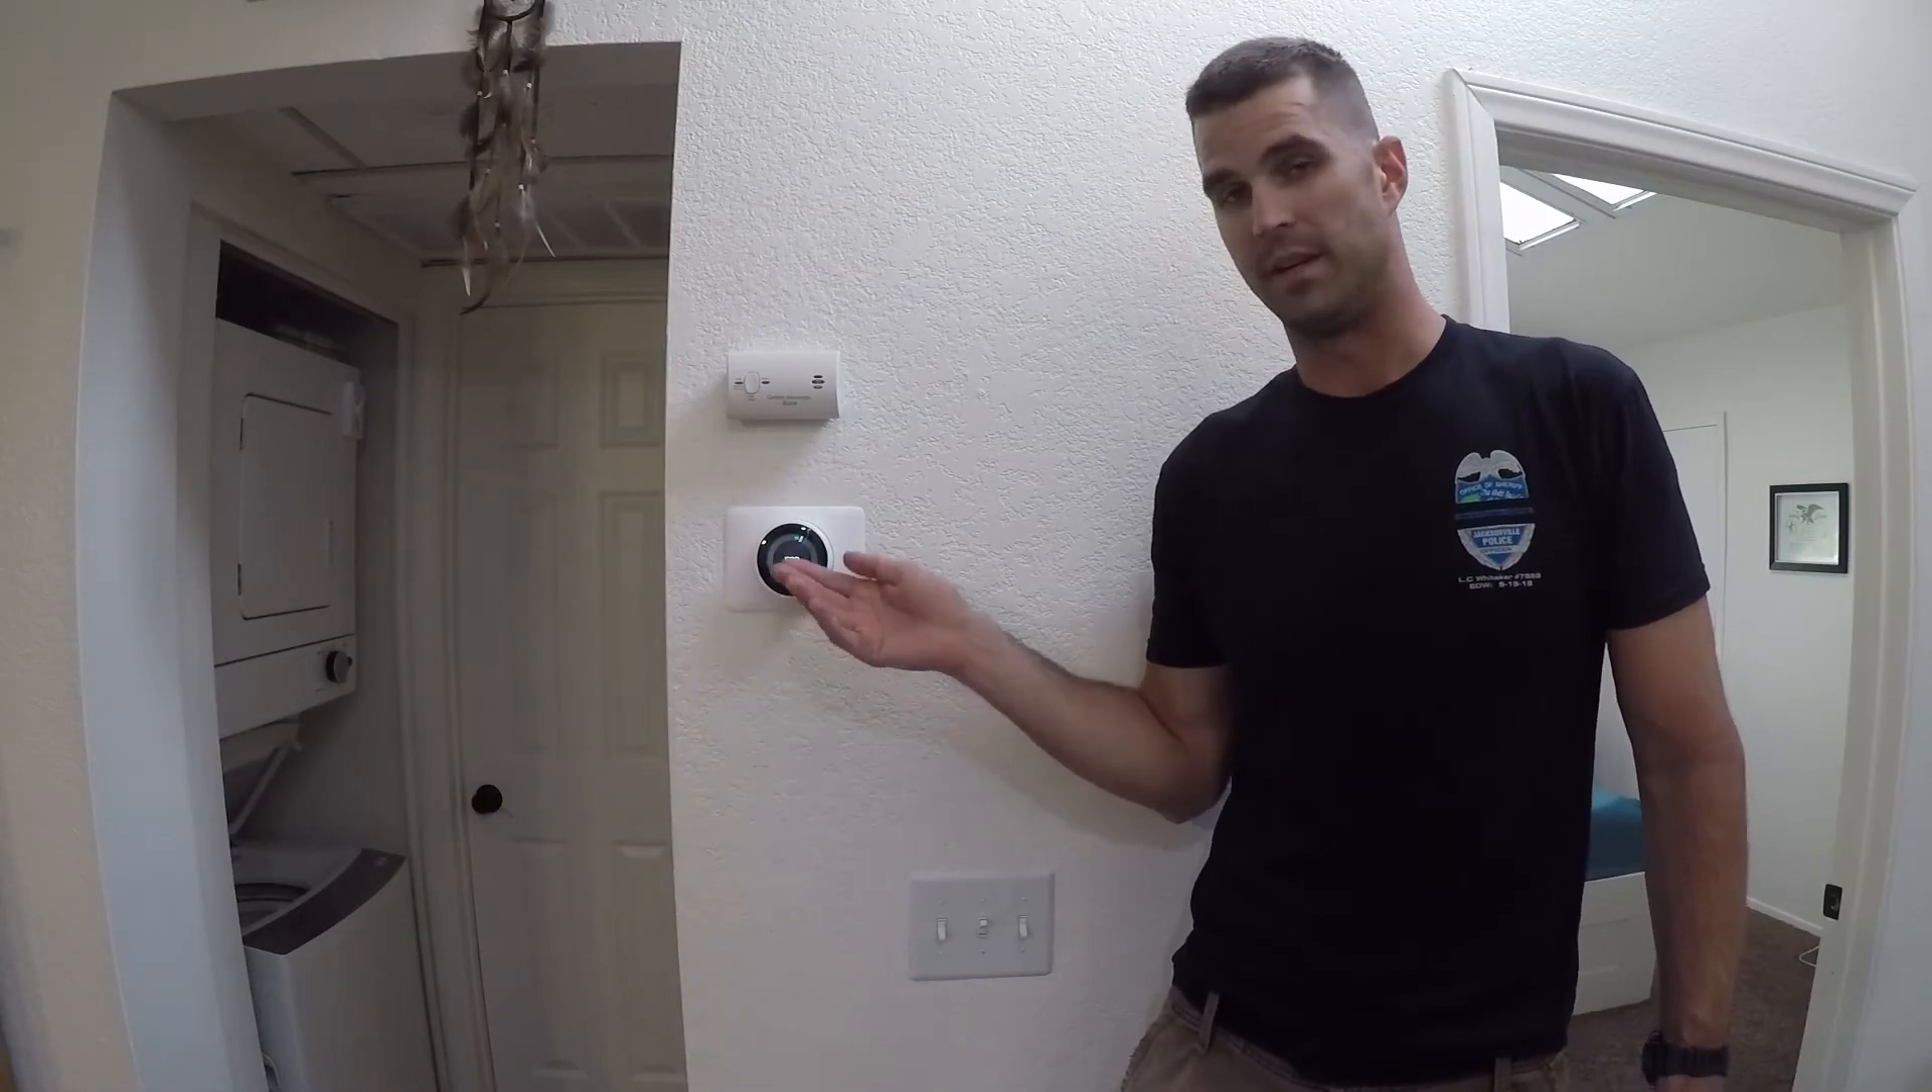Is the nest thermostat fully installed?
Yes.